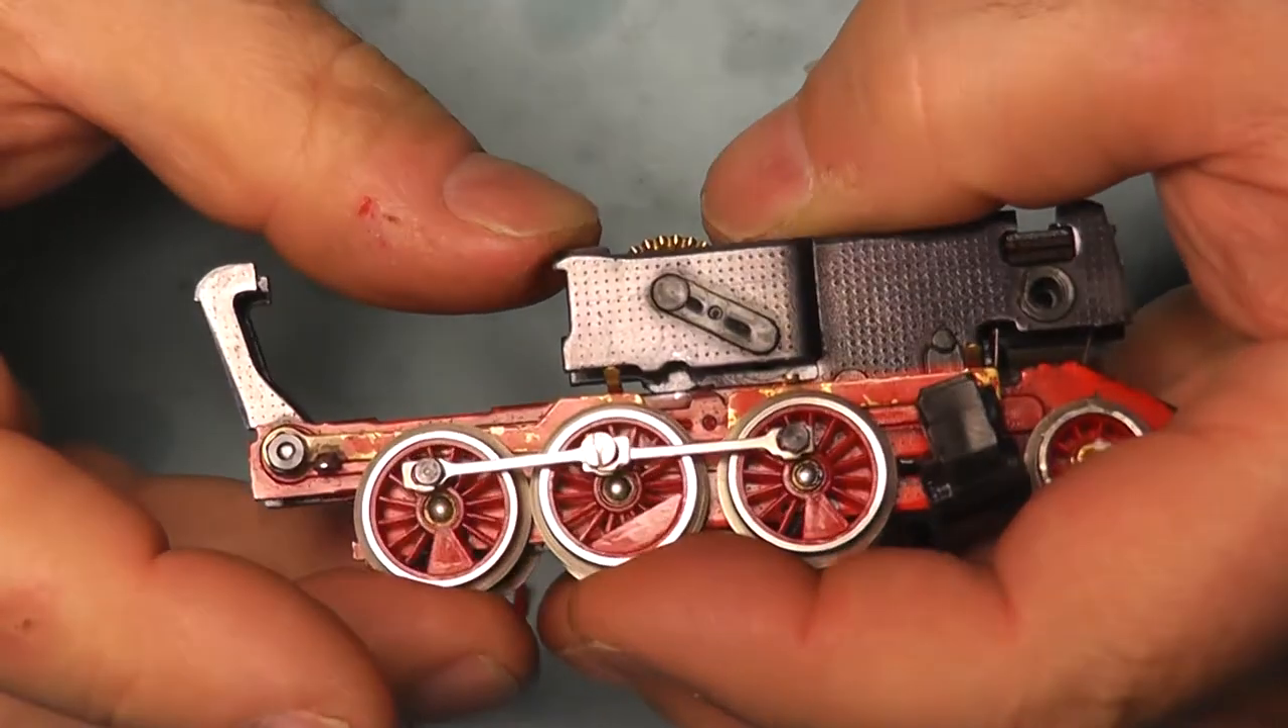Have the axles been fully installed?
Yes.